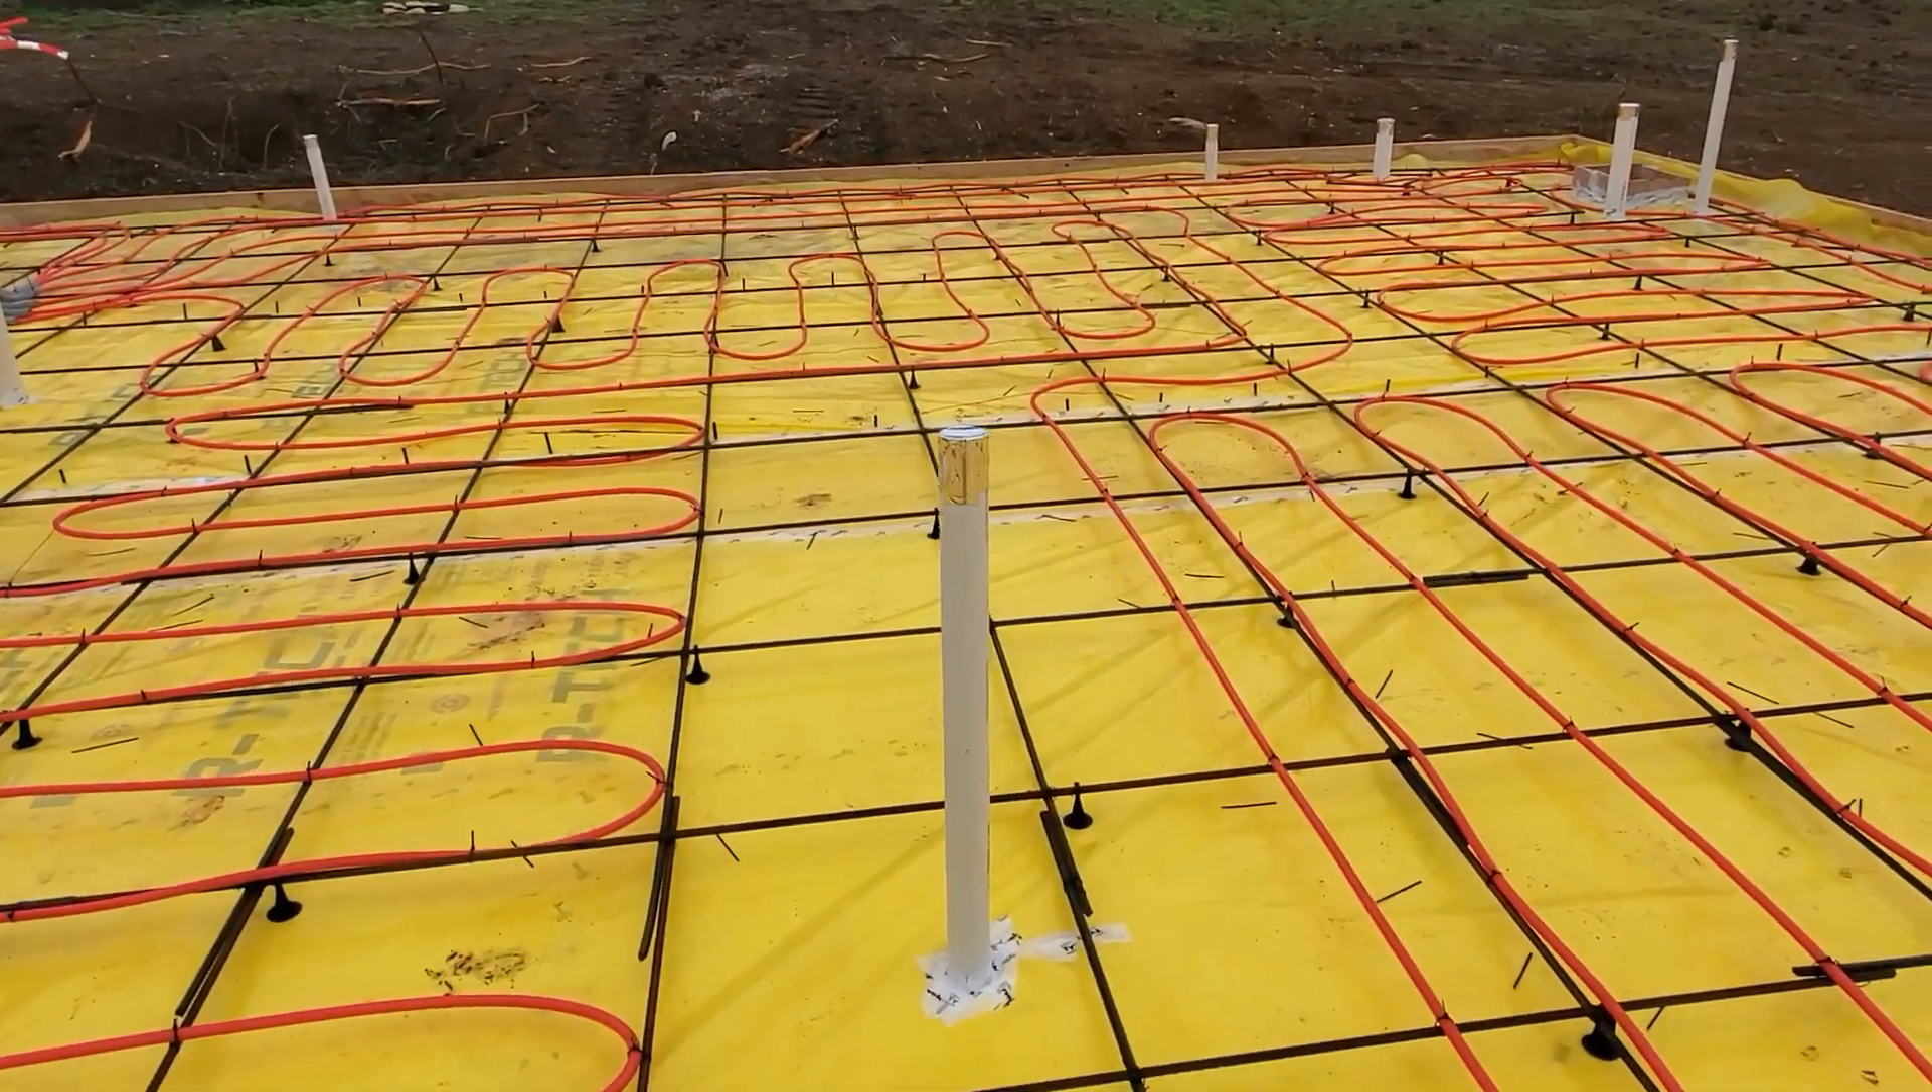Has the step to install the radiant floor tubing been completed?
Yes.